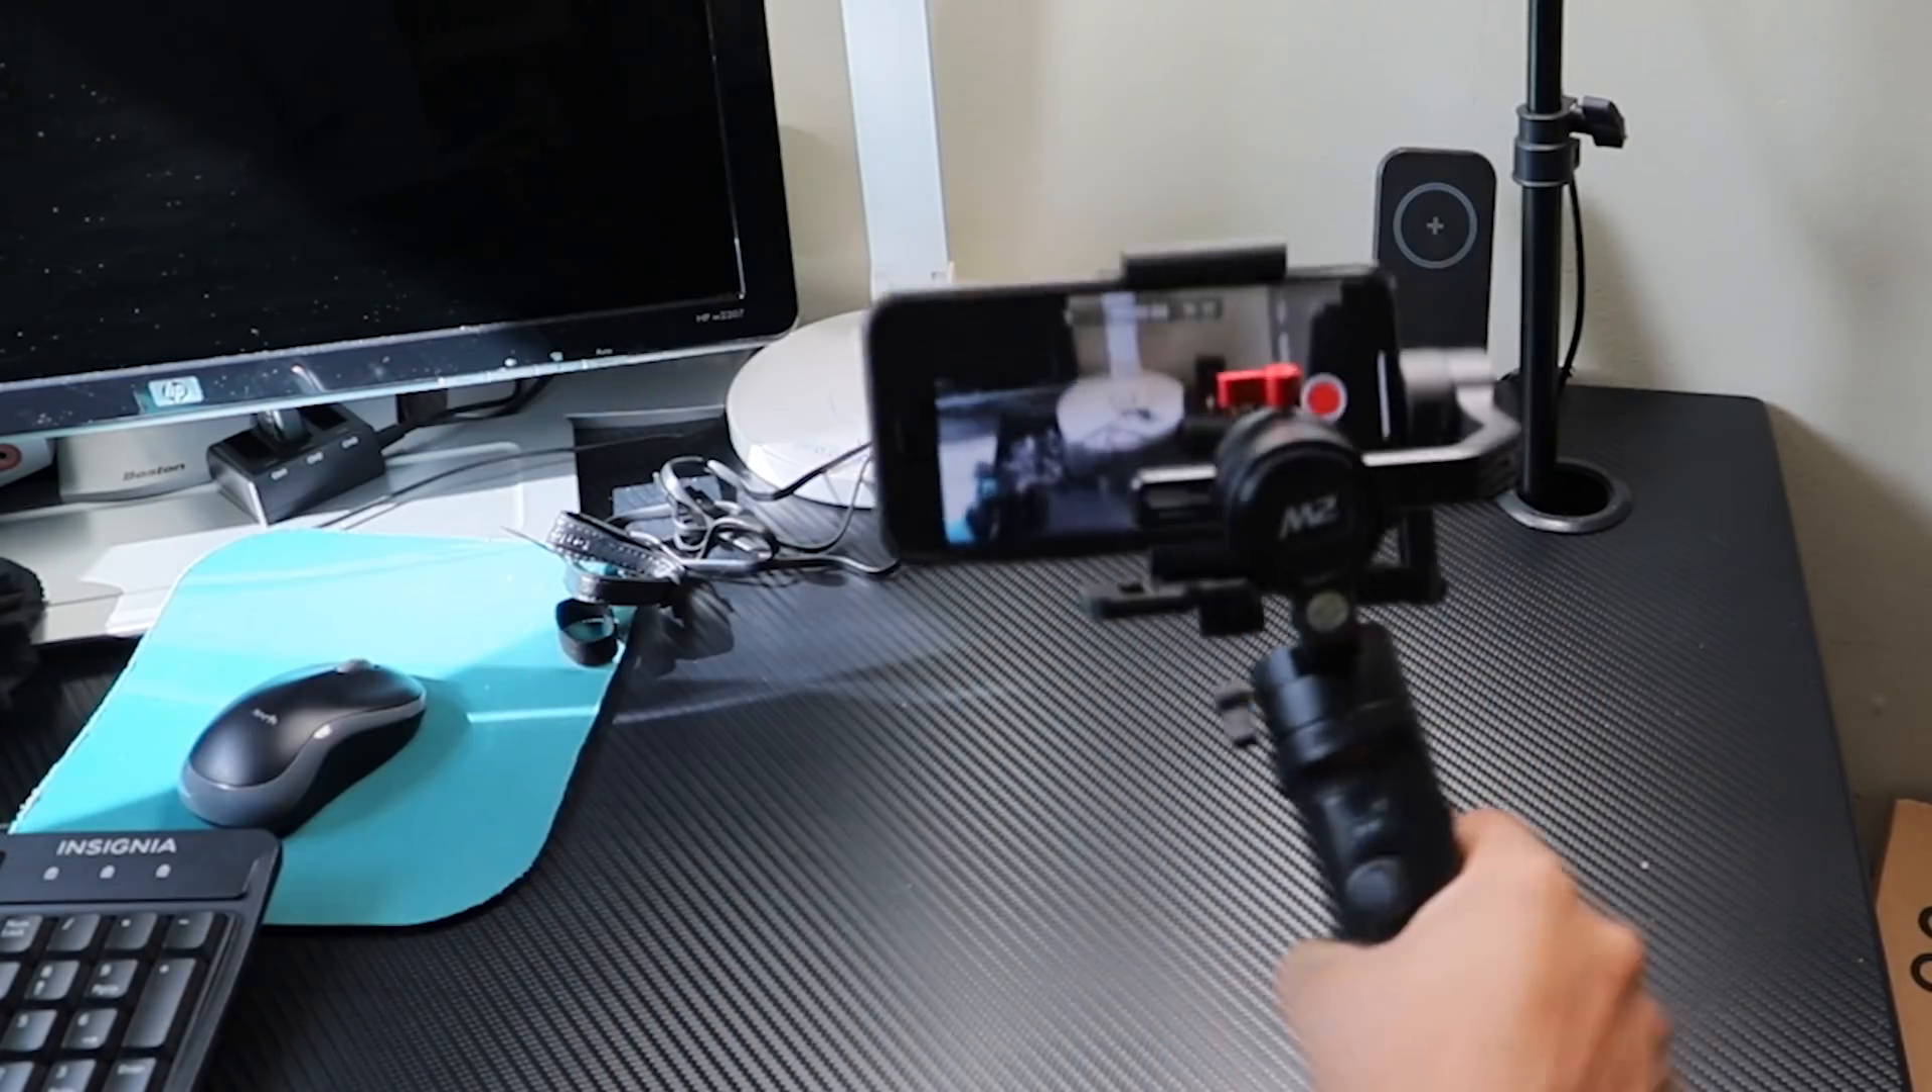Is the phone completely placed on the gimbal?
Yes.